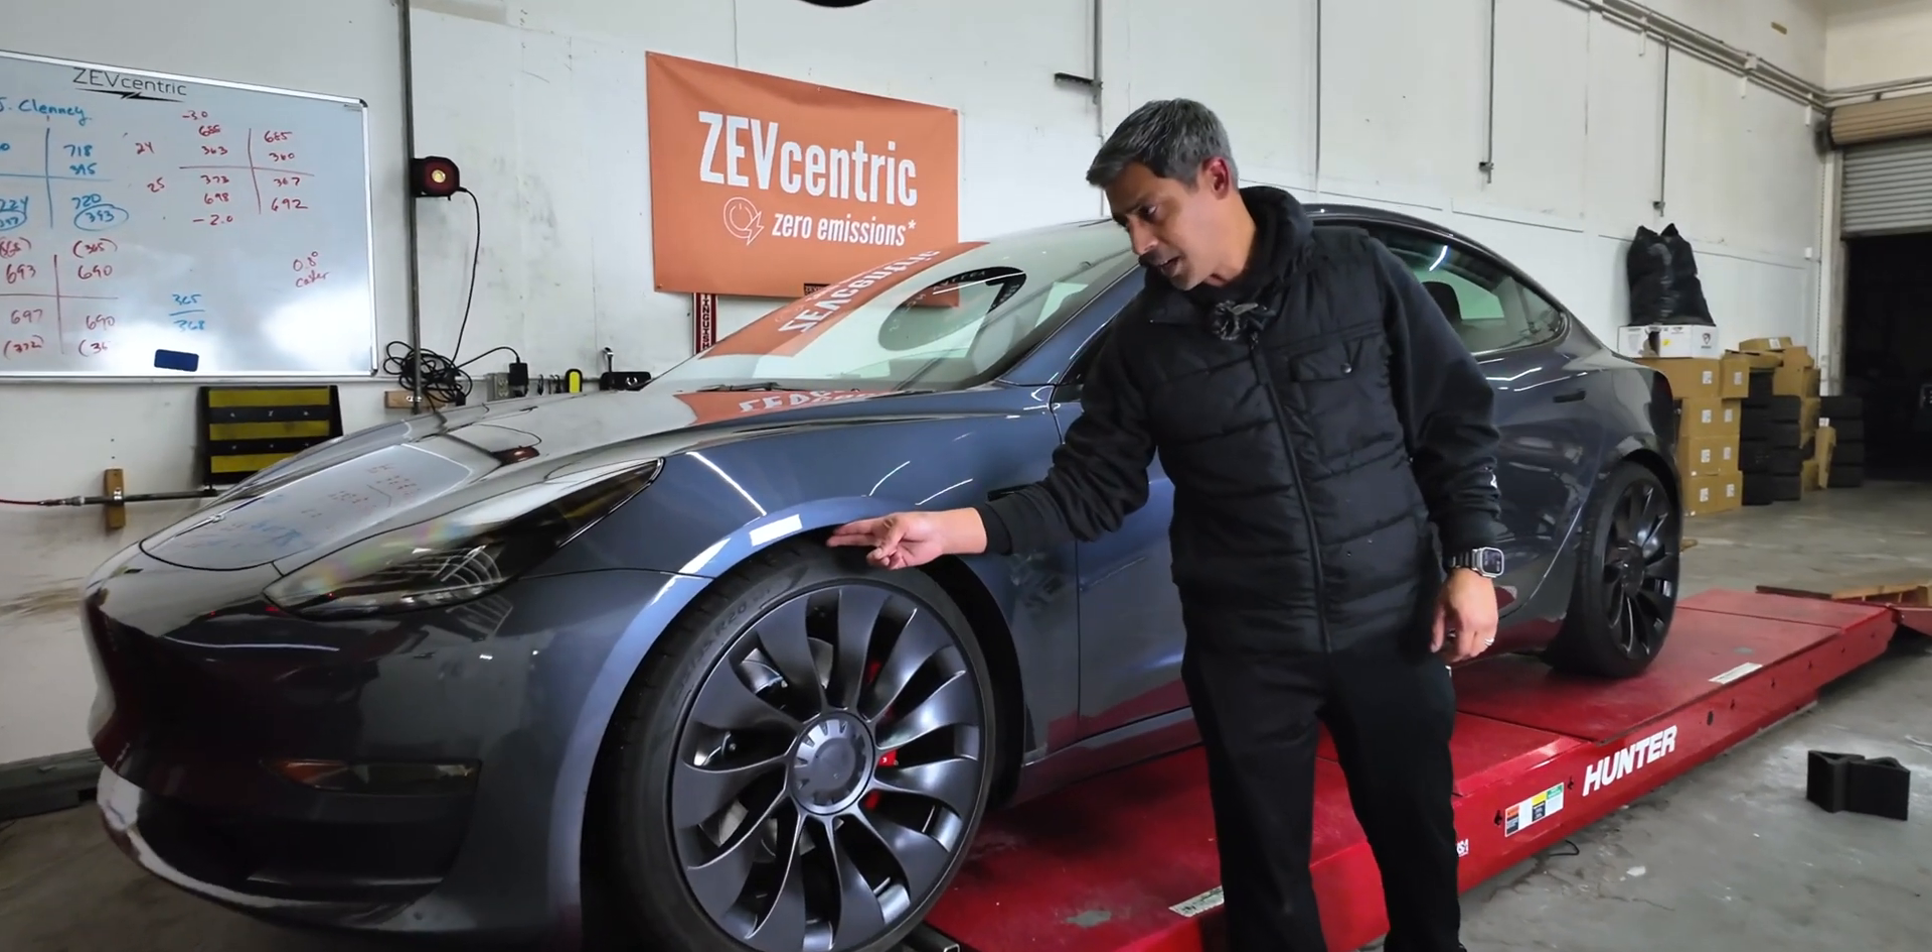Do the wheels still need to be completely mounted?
No.